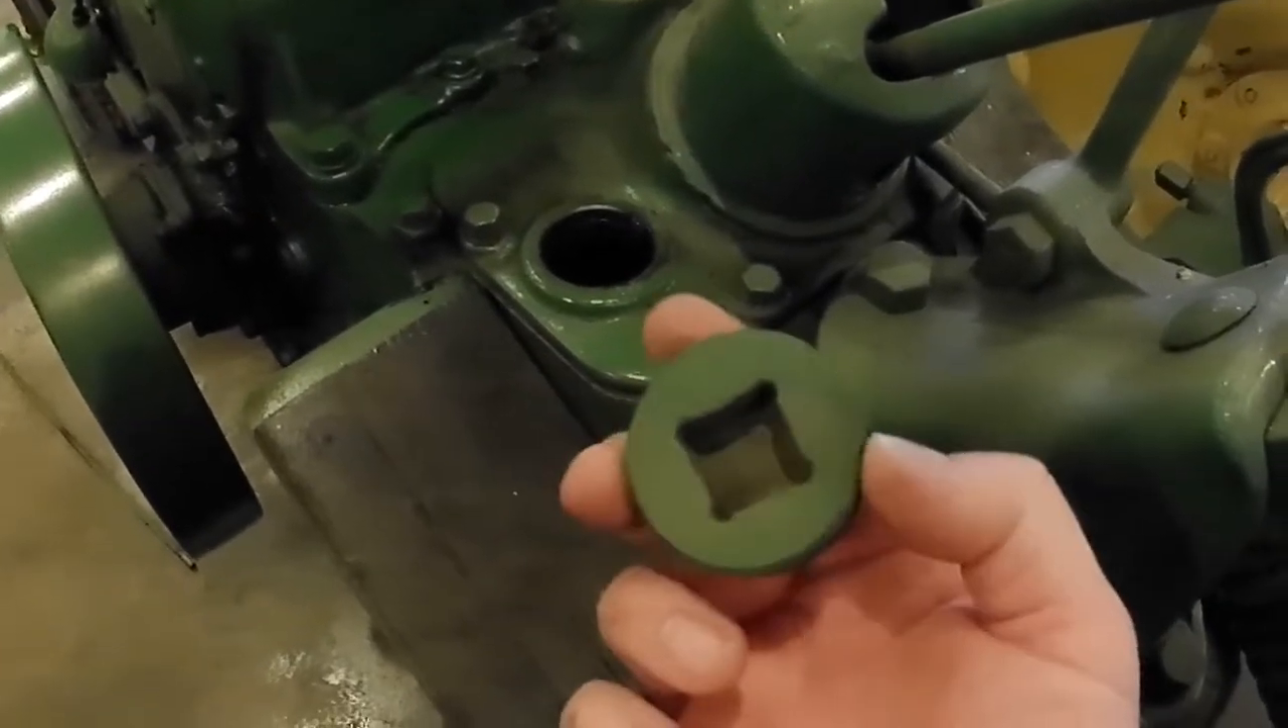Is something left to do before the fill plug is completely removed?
No.